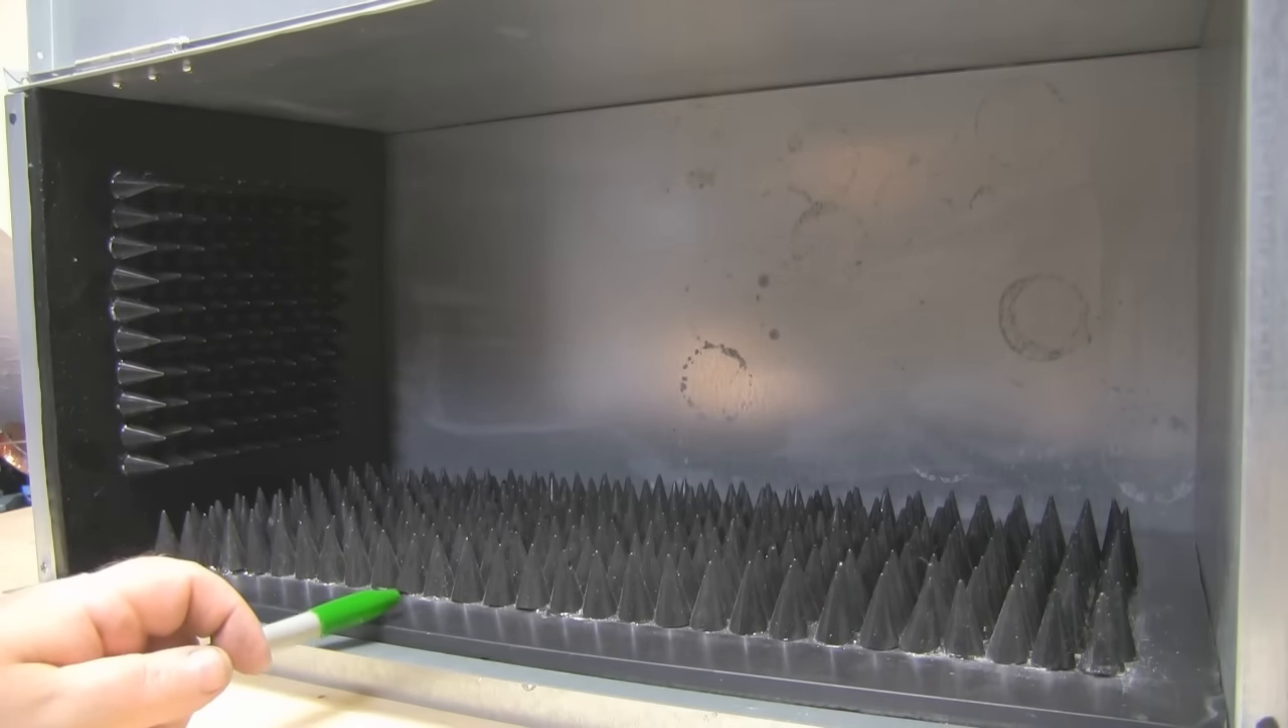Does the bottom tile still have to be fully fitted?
No.